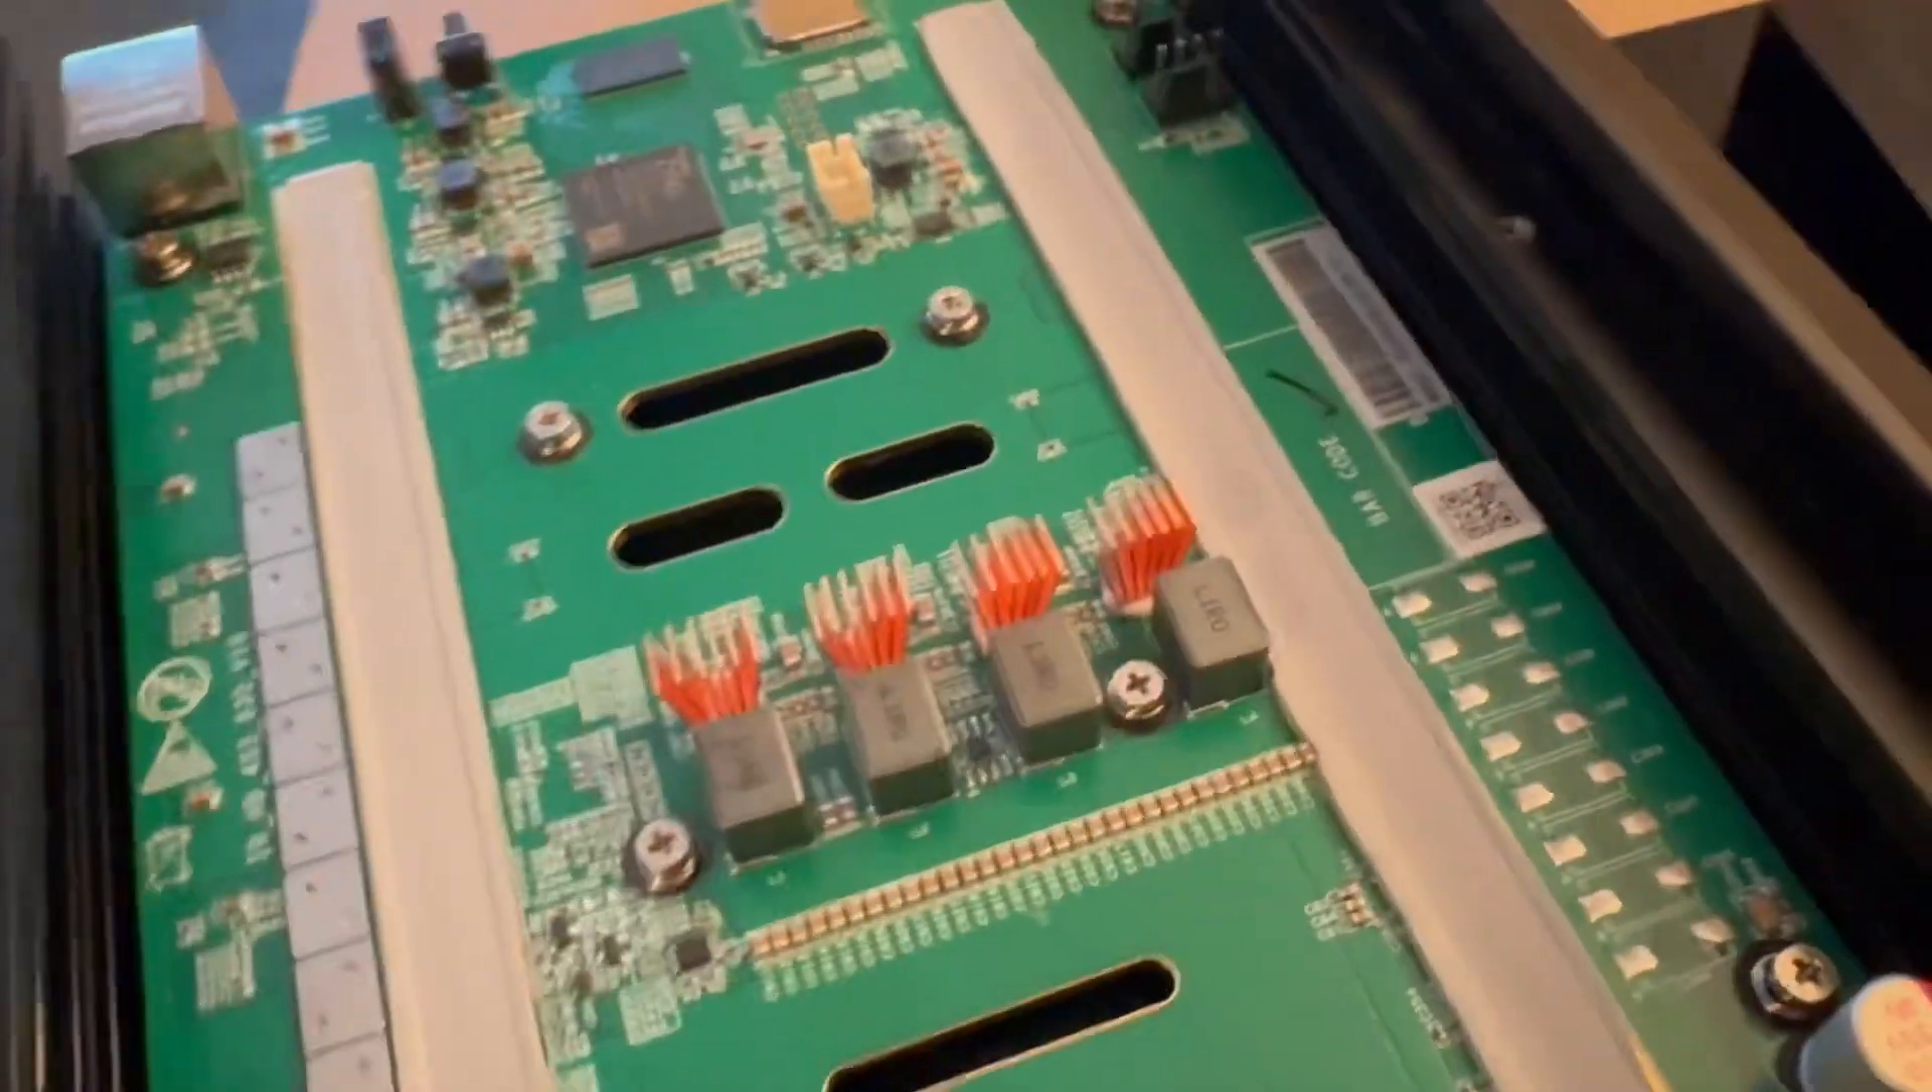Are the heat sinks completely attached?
Yes.